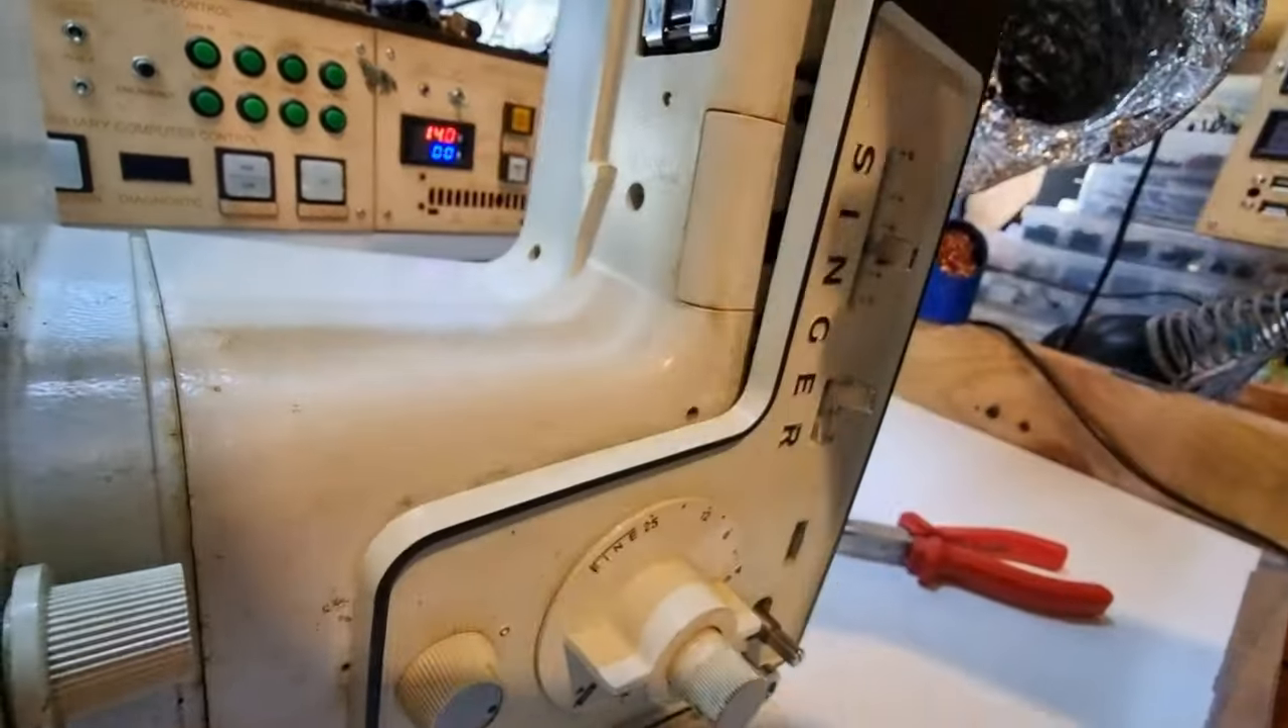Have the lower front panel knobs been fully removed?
No.